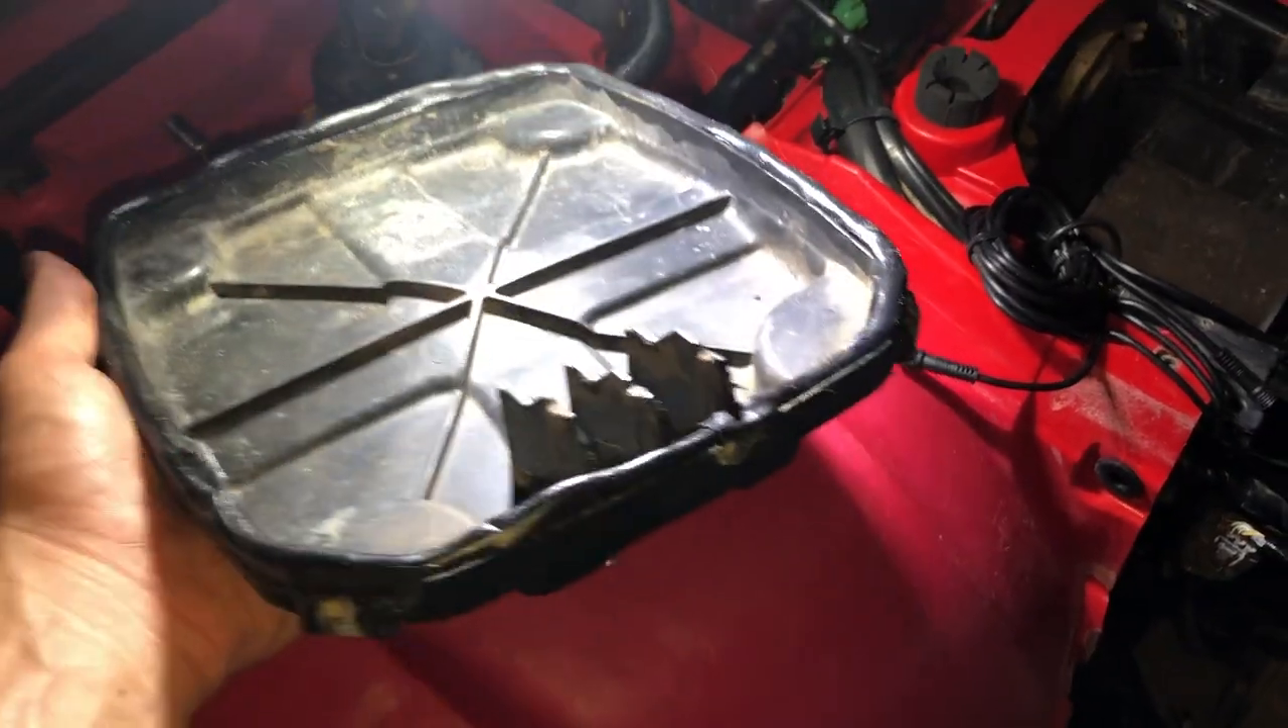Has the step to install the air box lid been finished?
No.